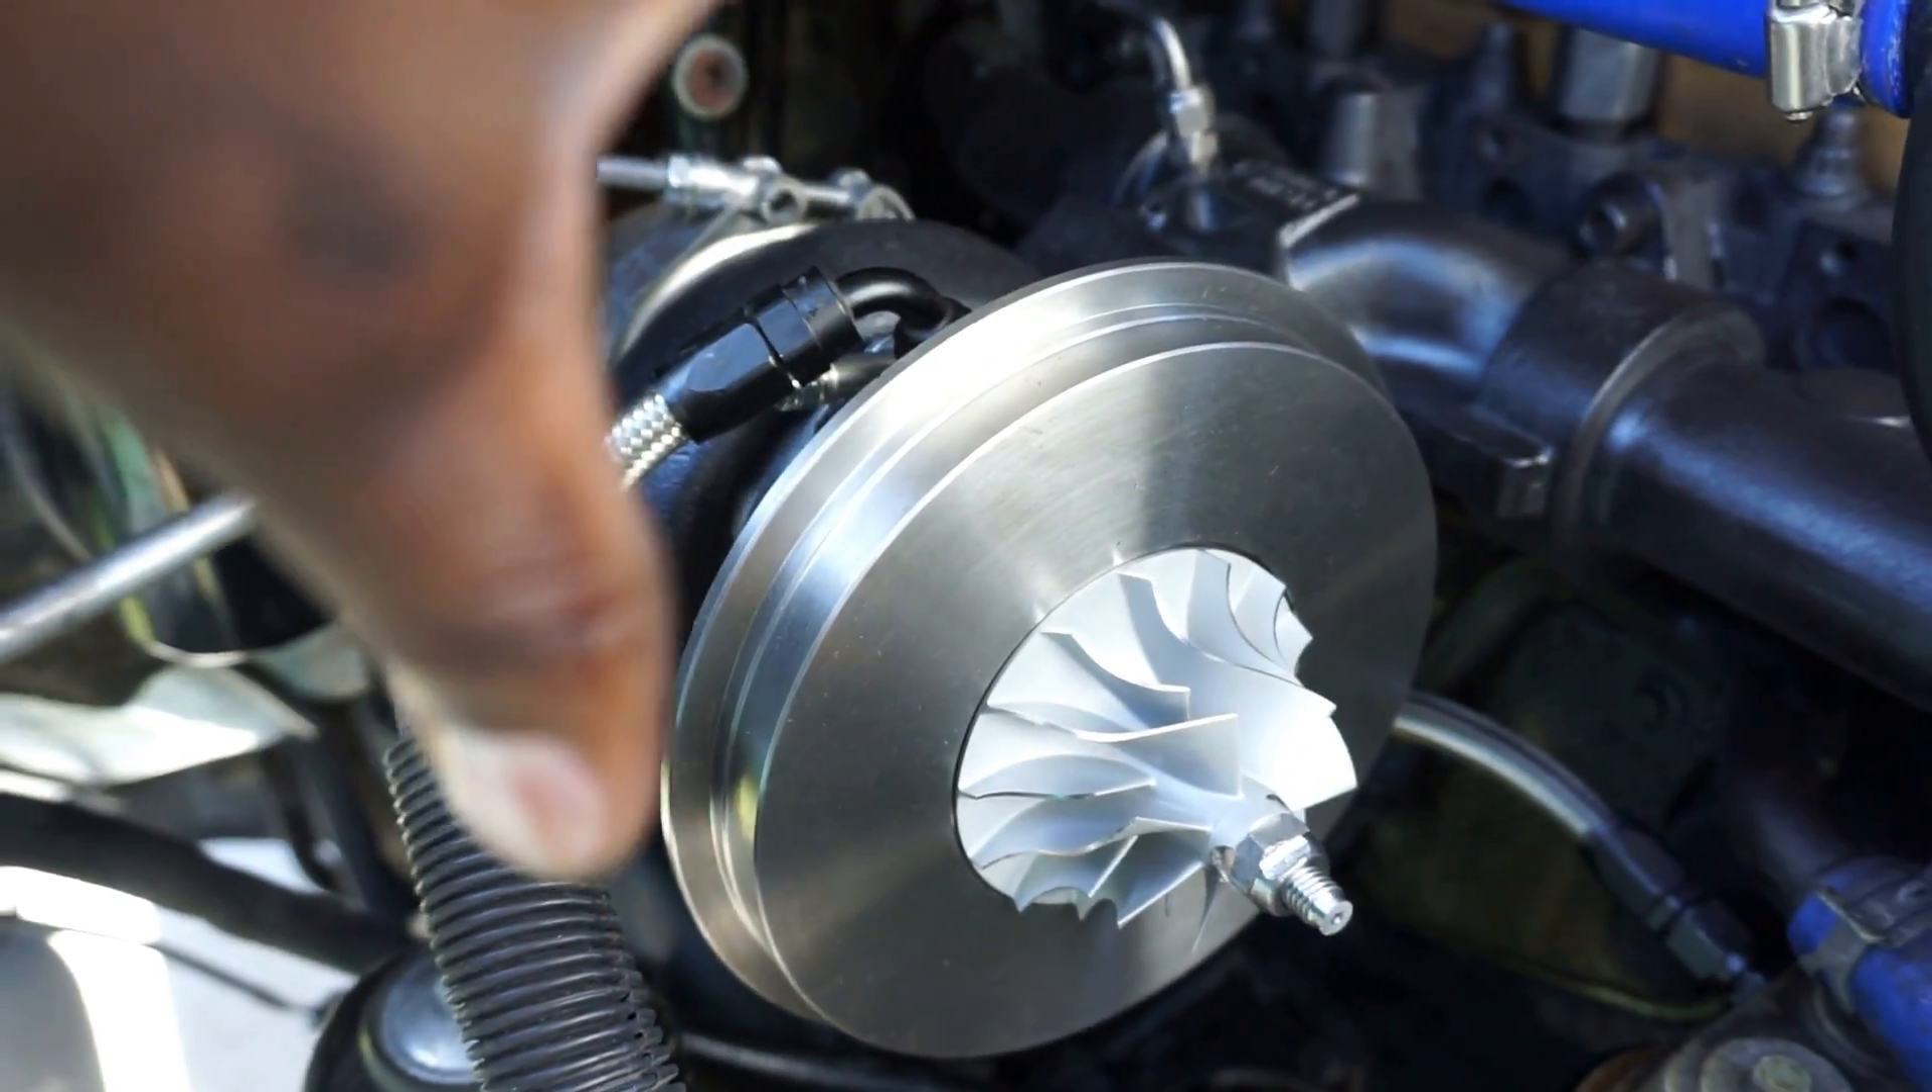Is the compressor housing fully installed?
No.